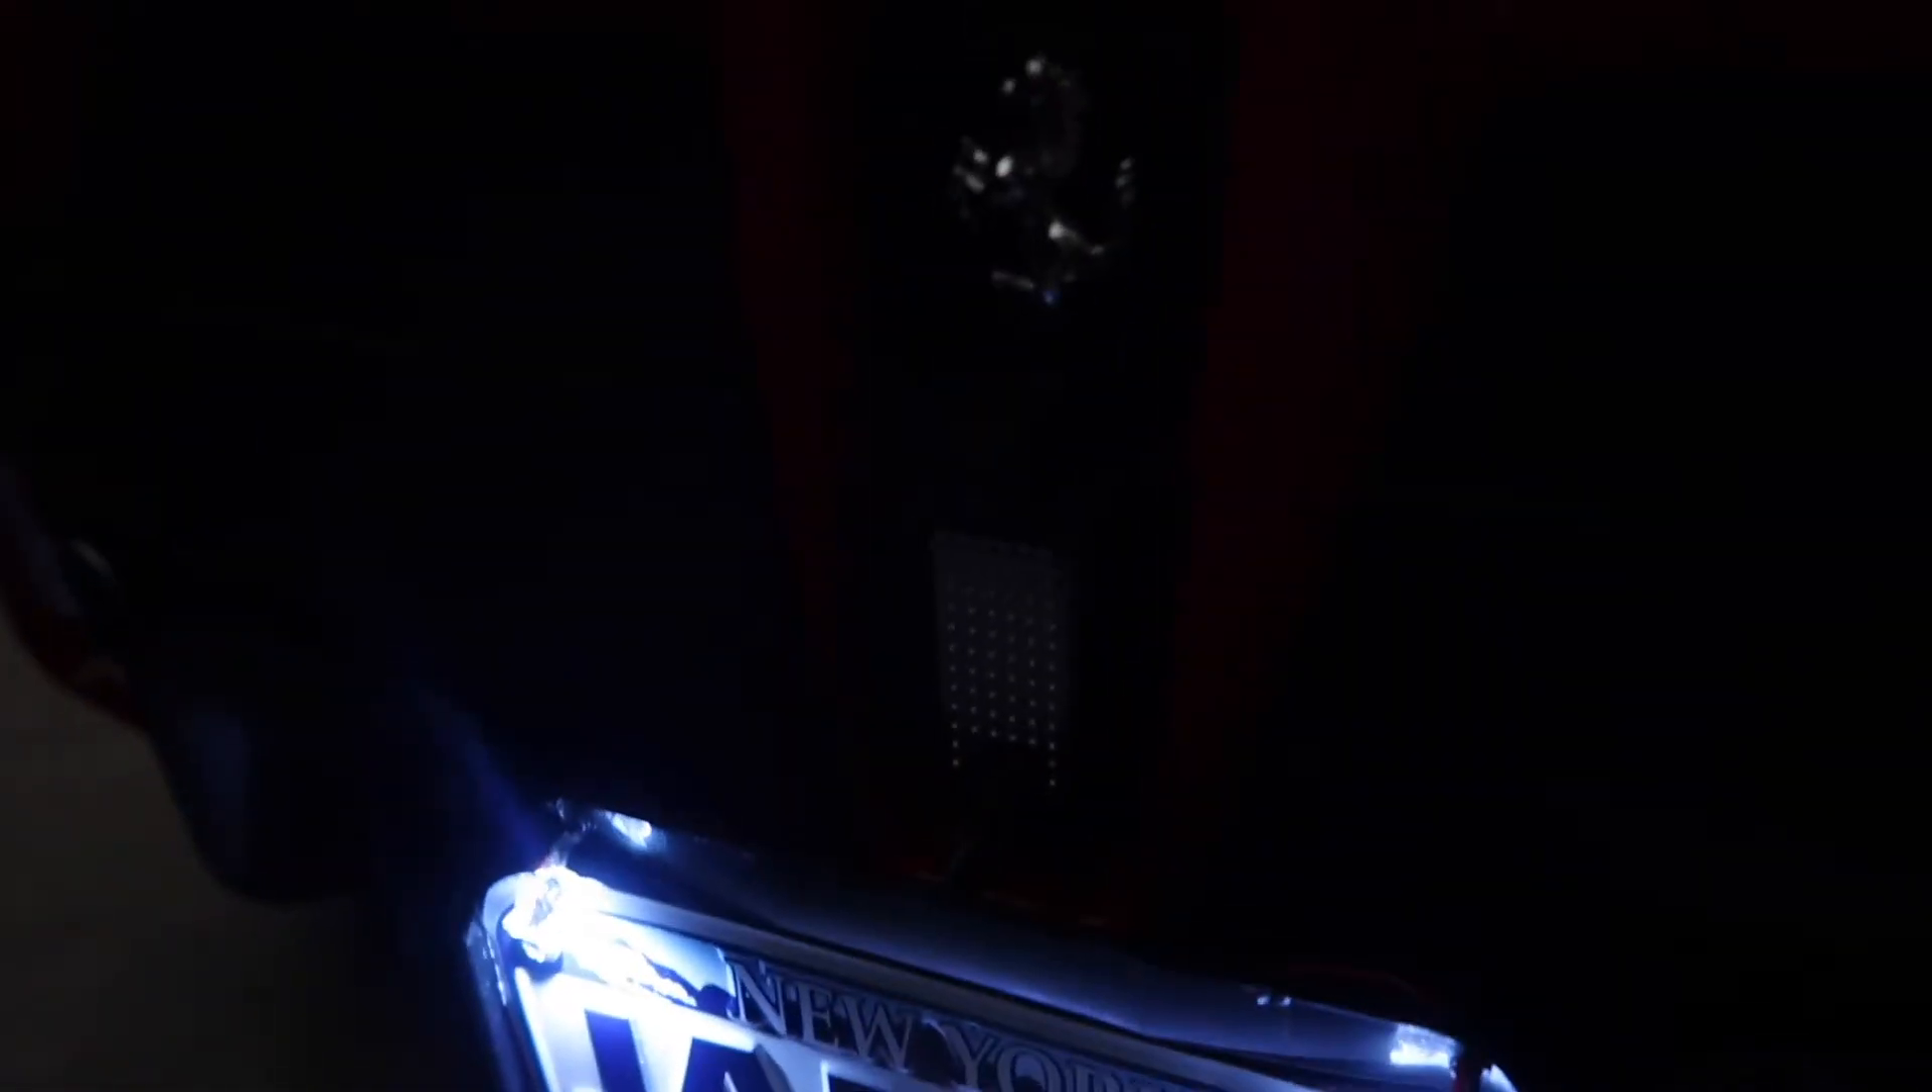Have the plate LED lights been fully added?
Yes.